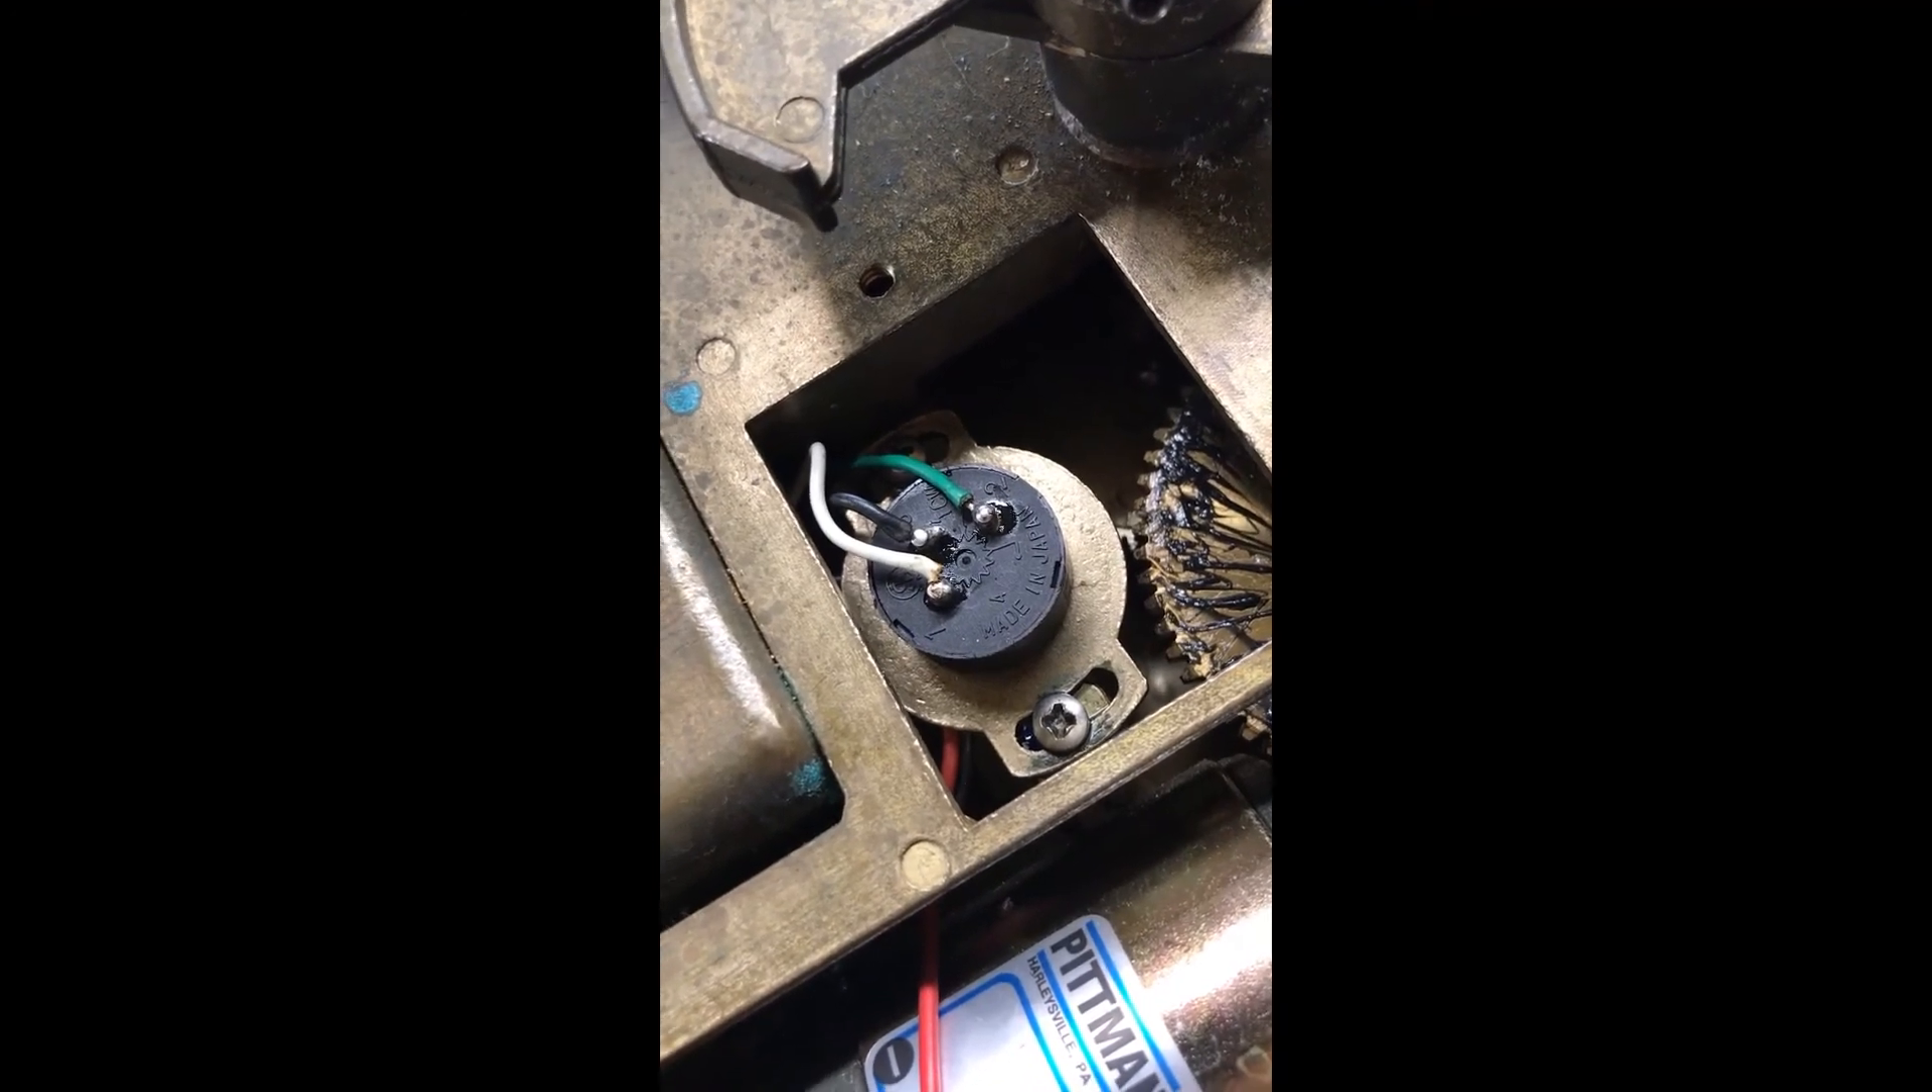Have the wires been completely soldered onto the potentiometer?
Yes.